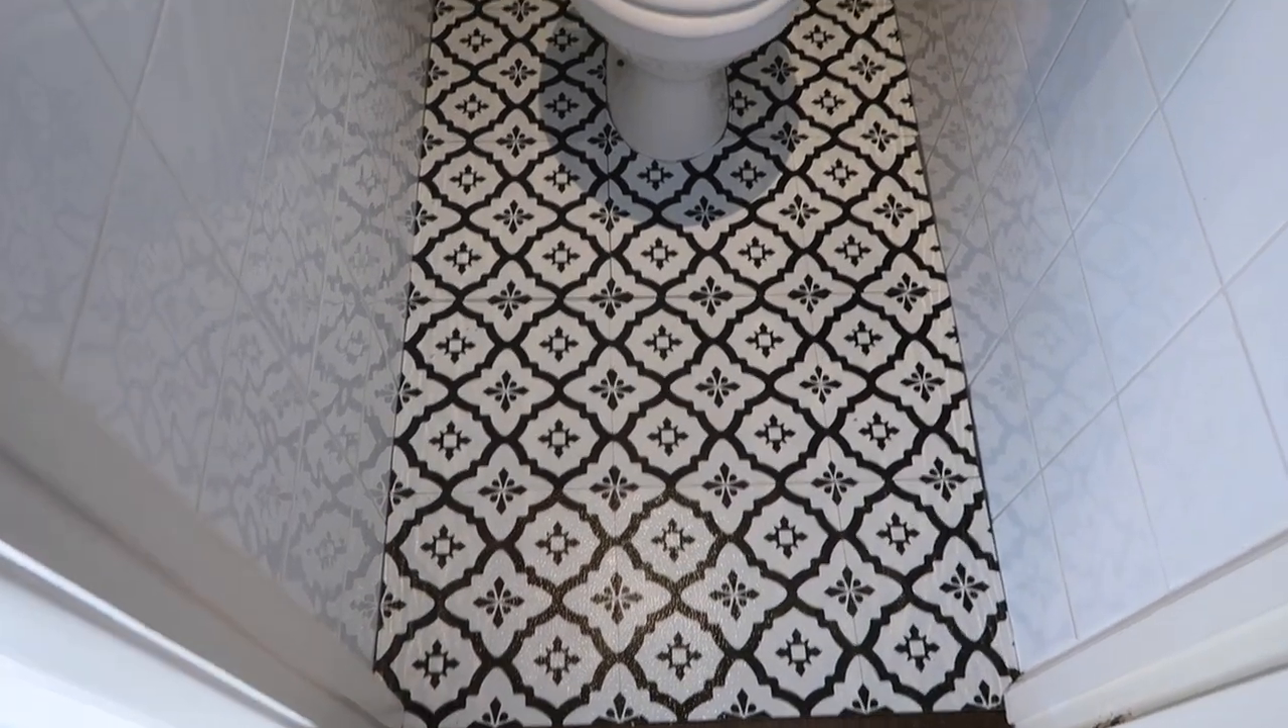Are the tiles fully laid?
Yes.